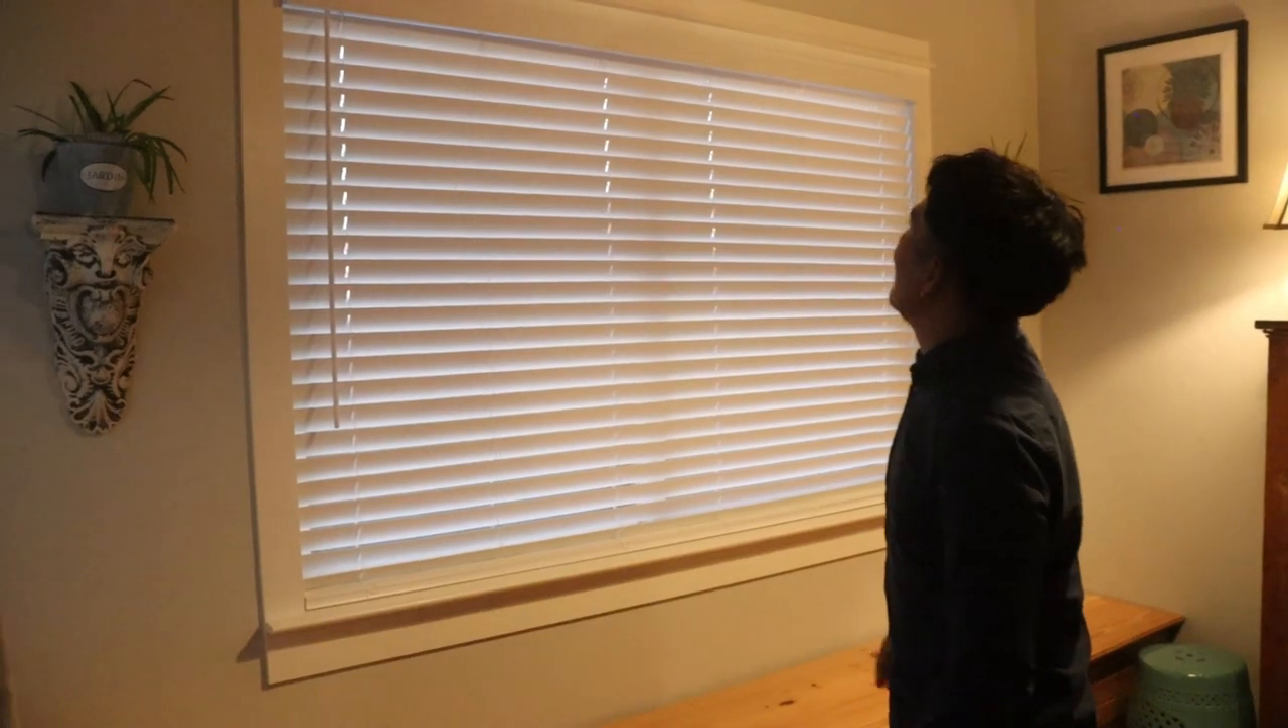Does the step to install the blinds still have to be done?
No.